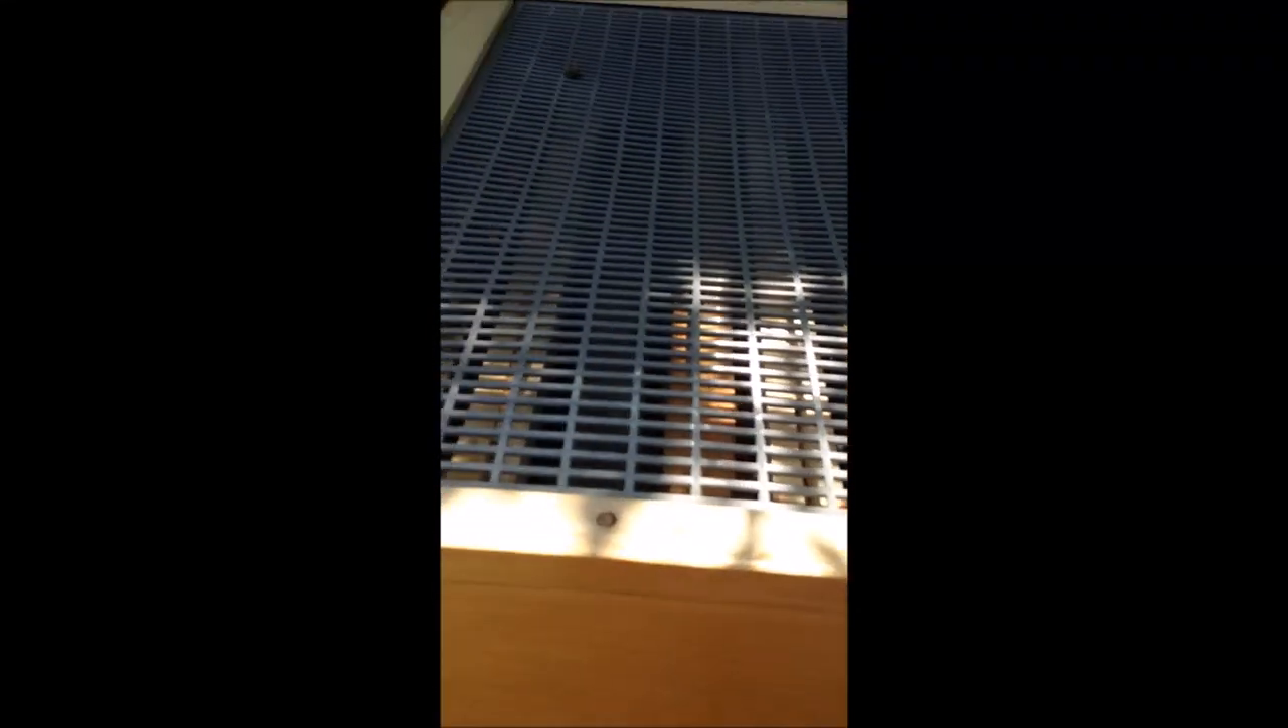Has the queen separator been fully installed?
Yes.